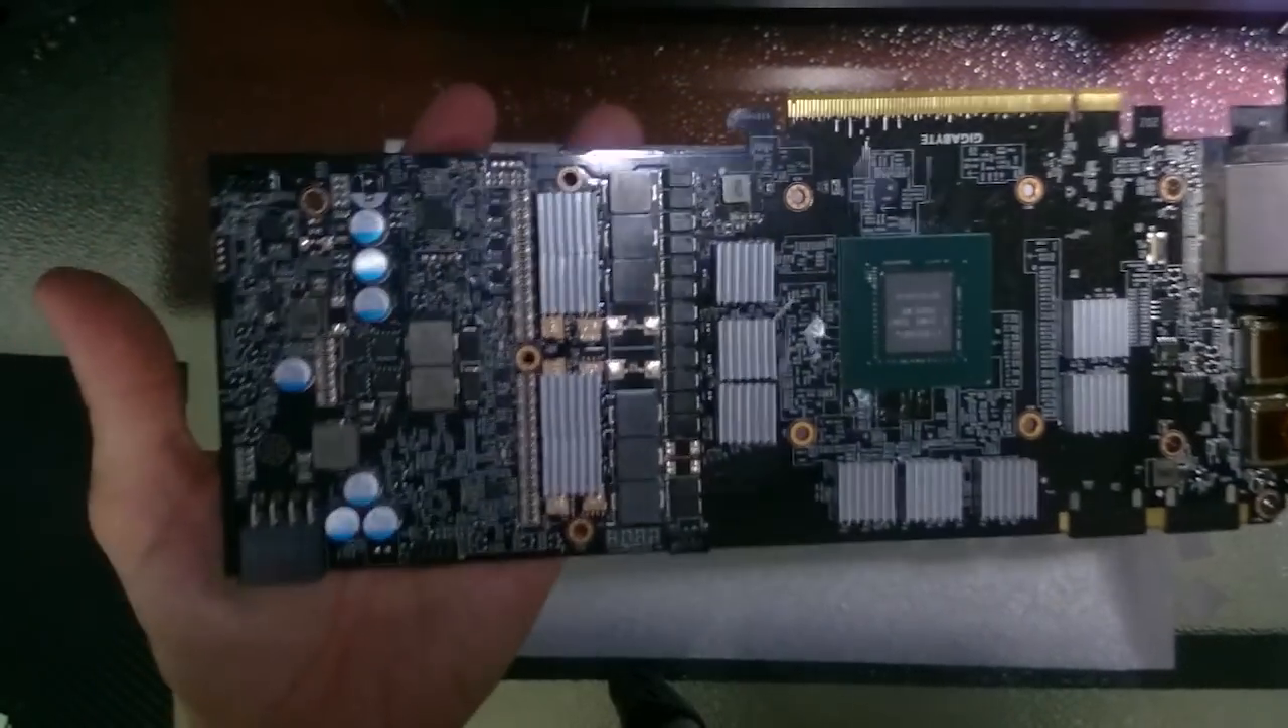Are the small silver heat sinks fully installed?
Yes.